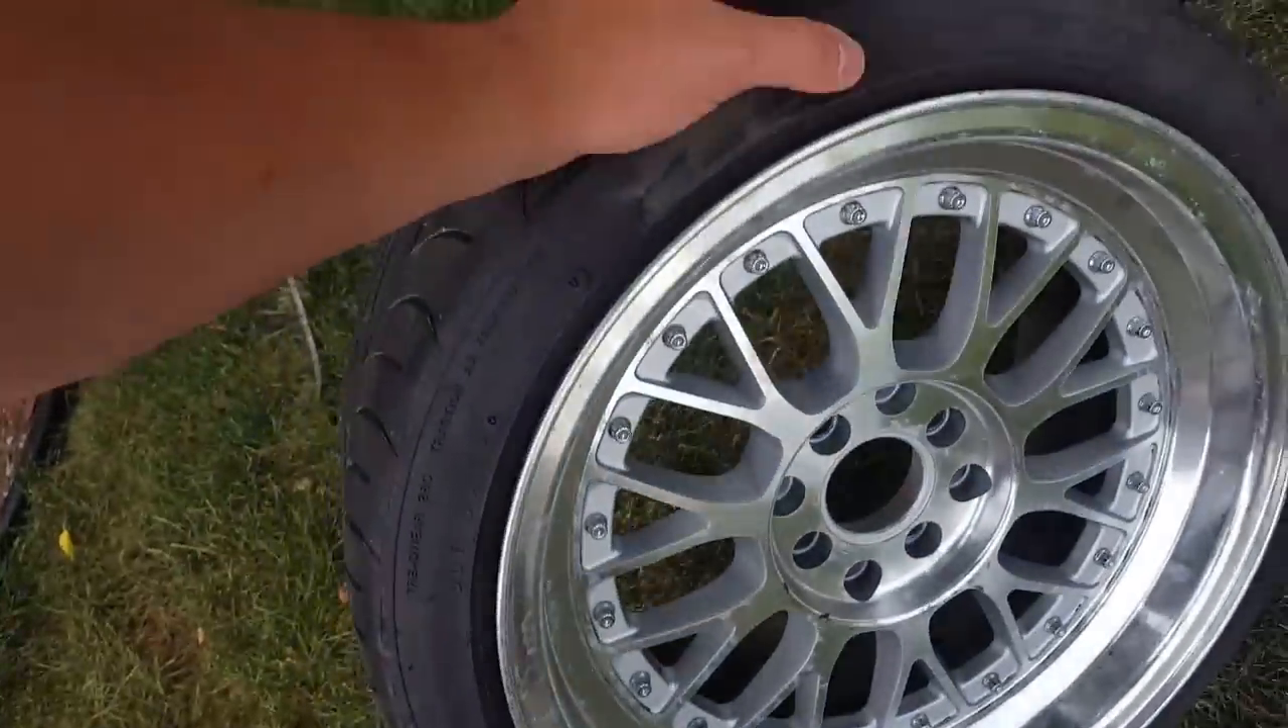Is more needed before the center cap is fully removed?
No.